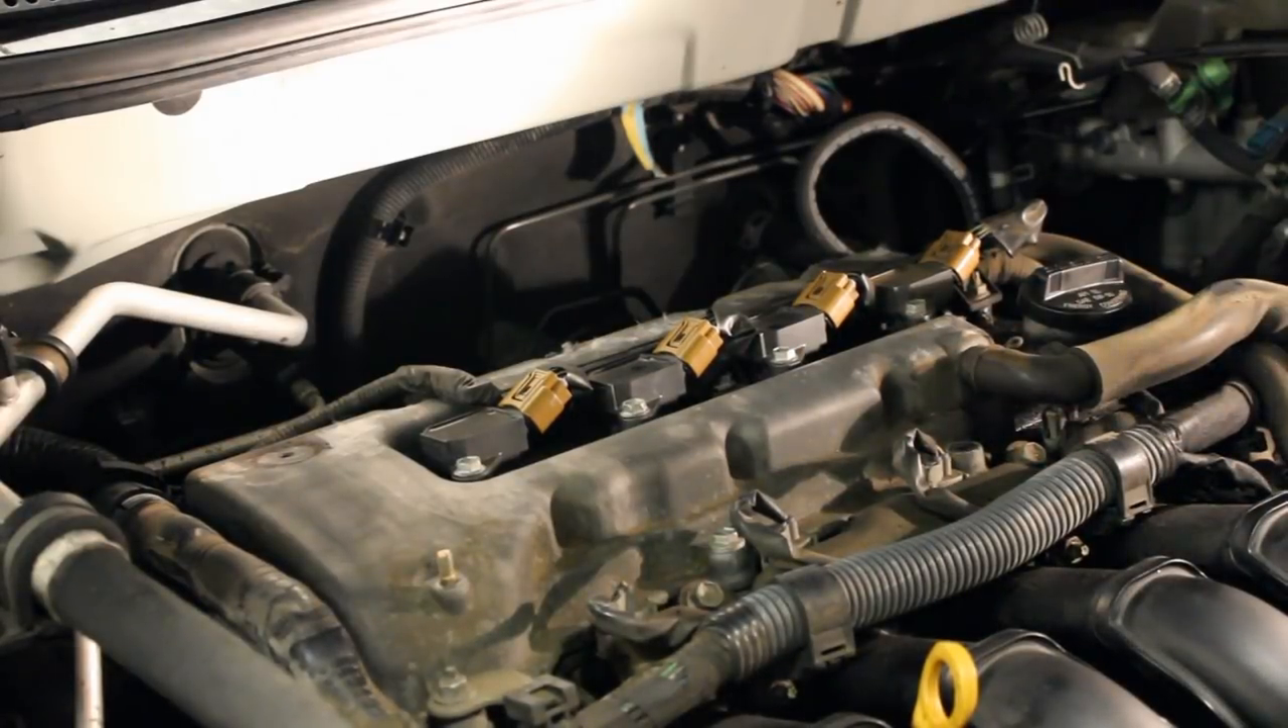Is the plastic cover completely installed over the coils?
No.